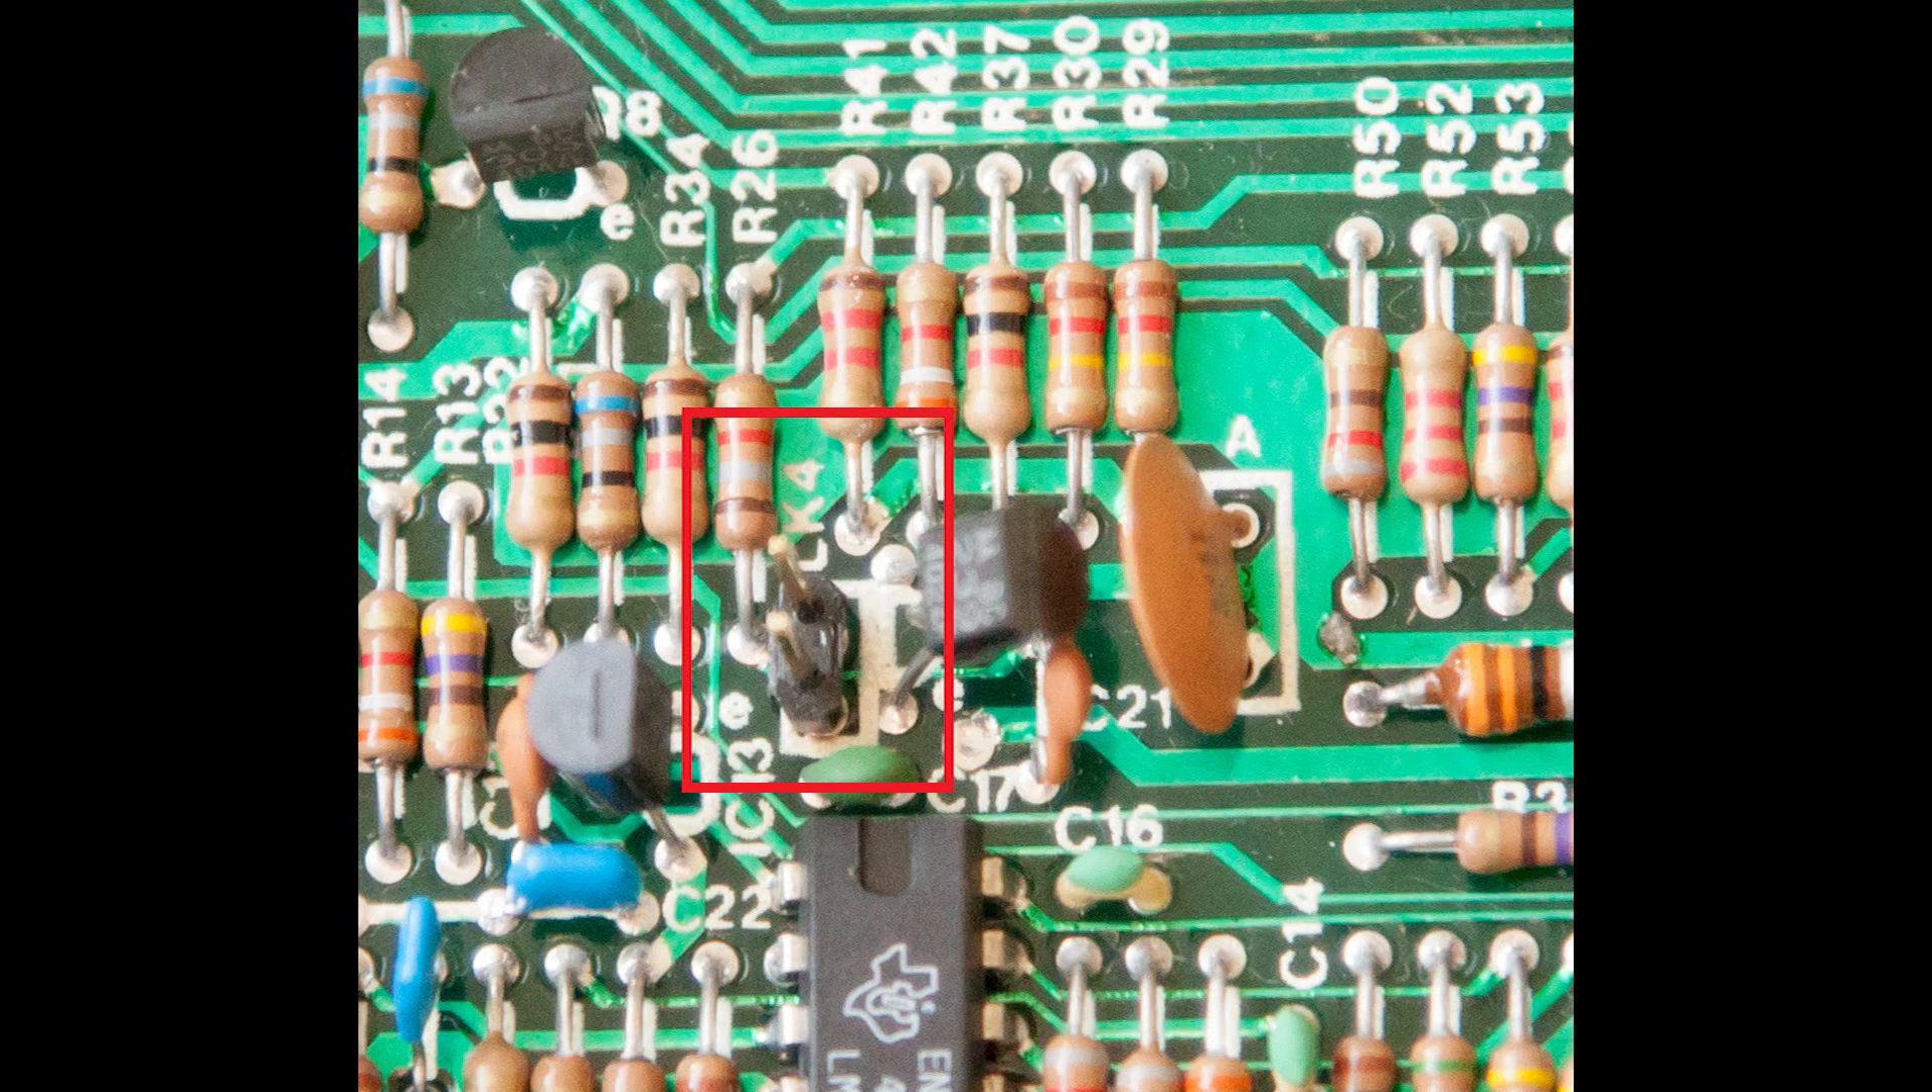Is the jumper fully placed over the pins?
No.